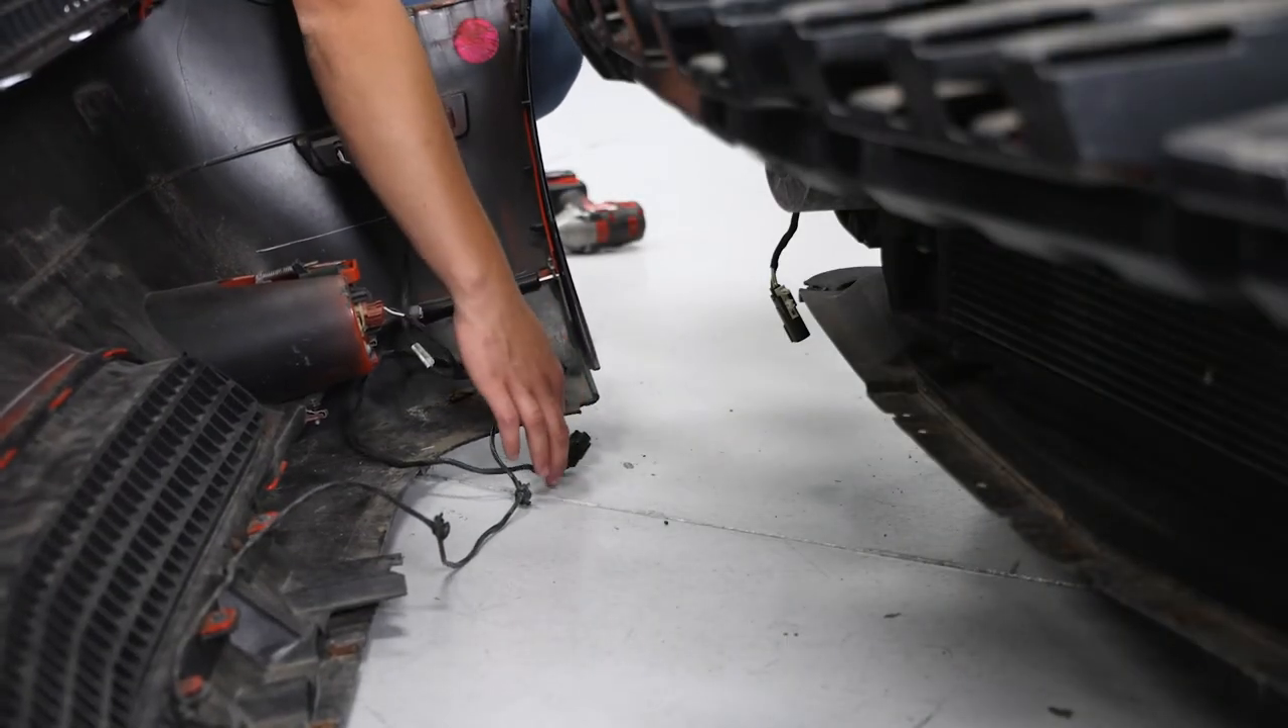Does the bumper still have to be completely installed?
Yes.